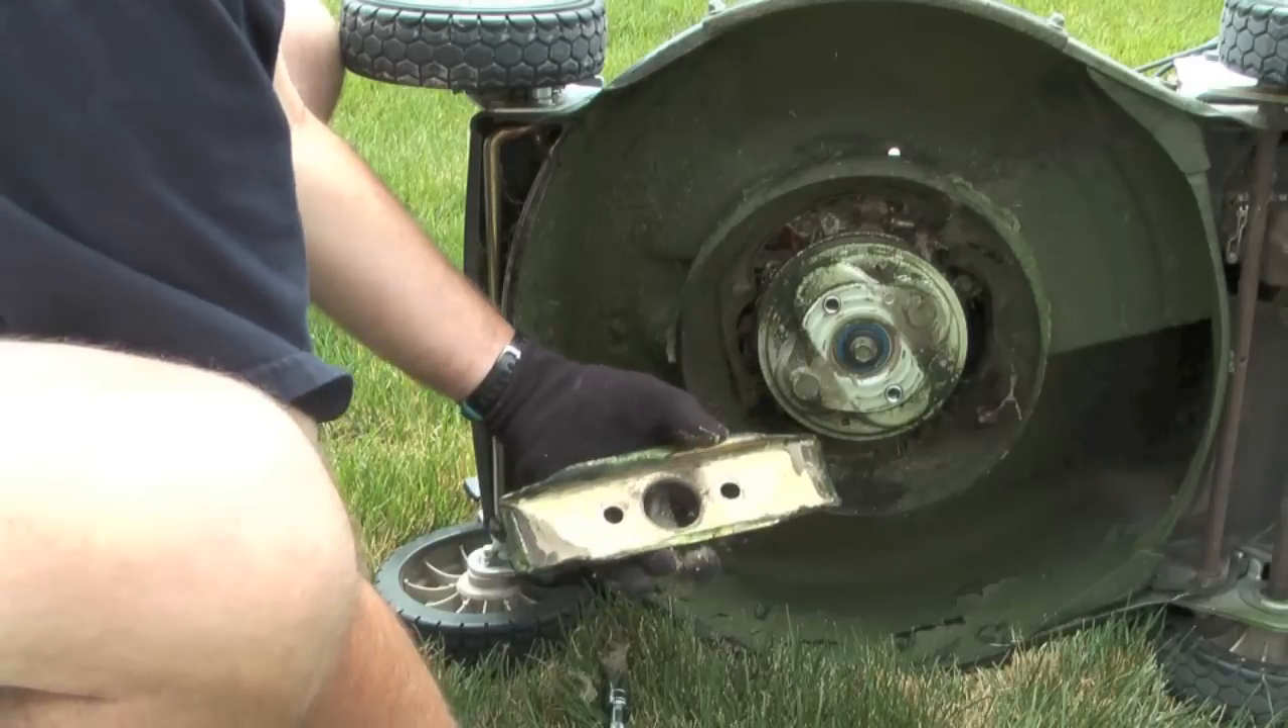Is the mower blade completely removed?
Yes.